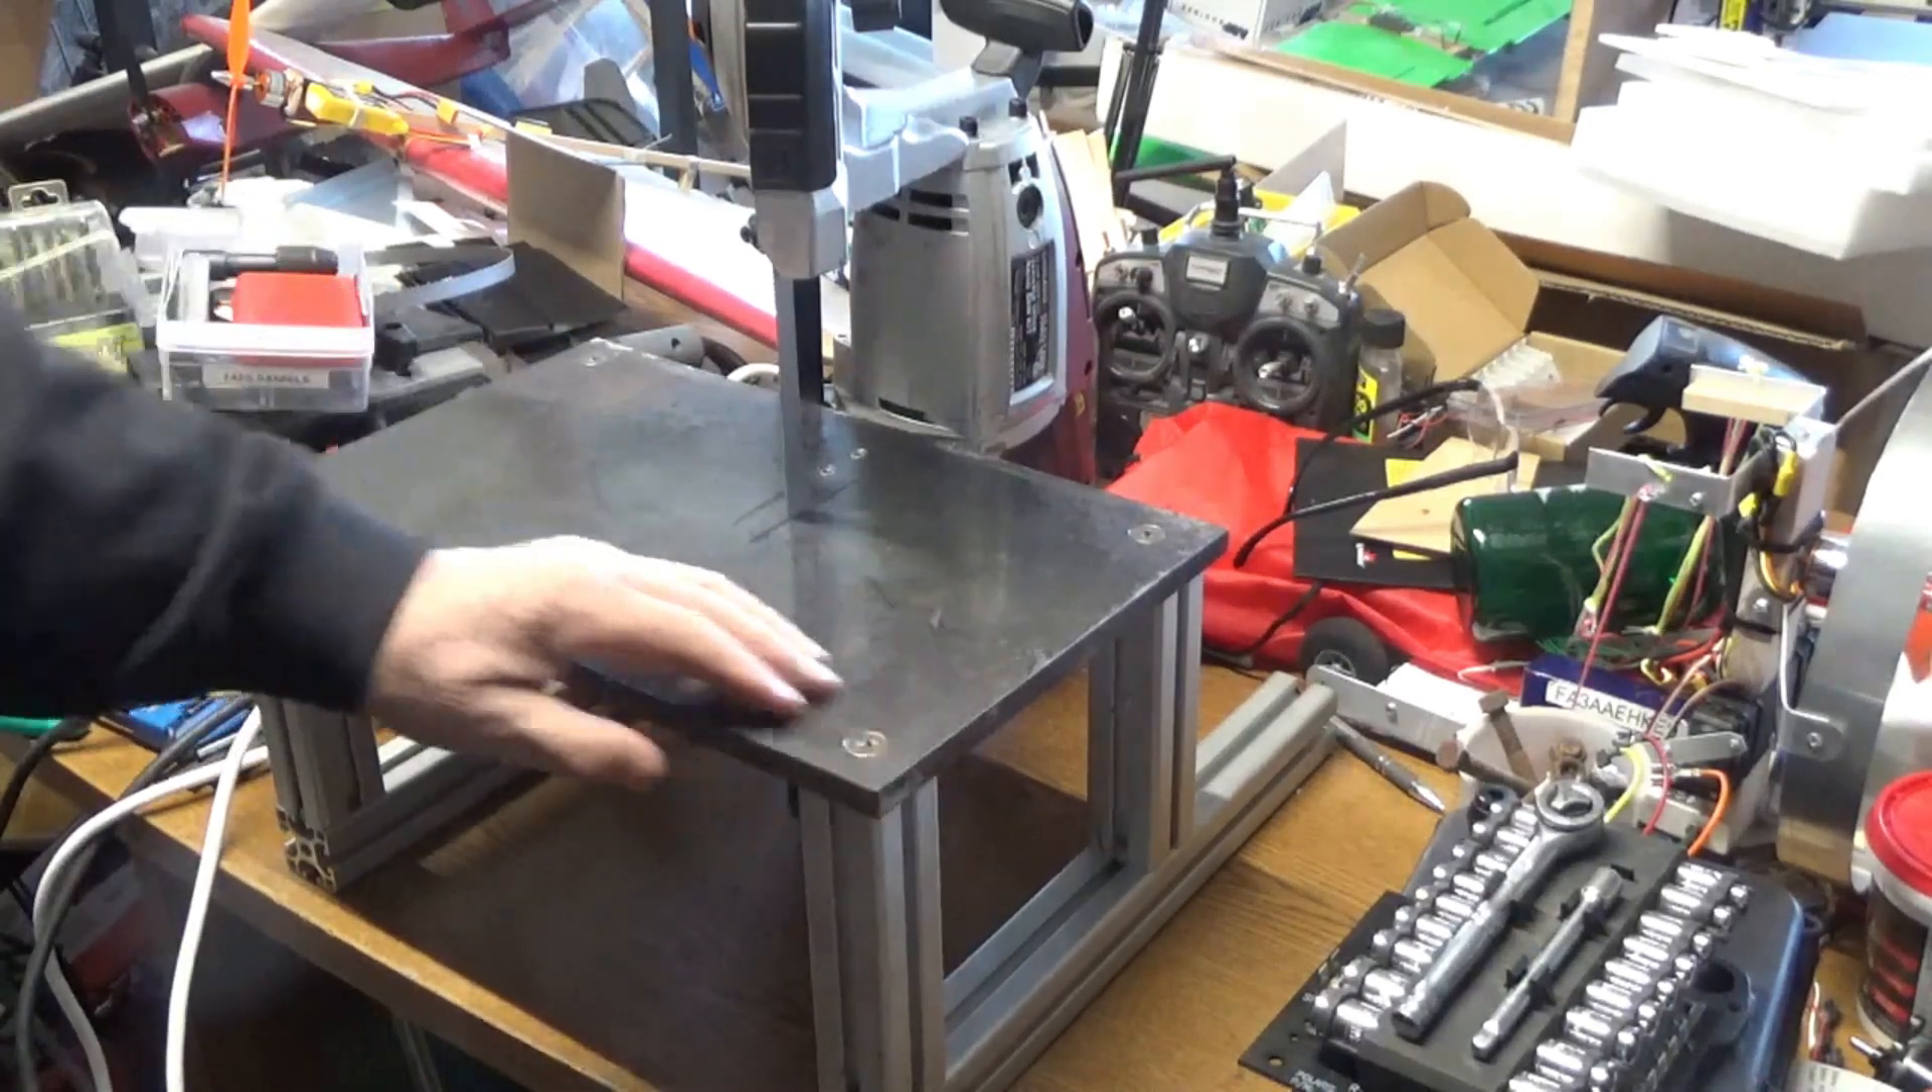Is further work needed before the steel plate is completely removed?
Yes.